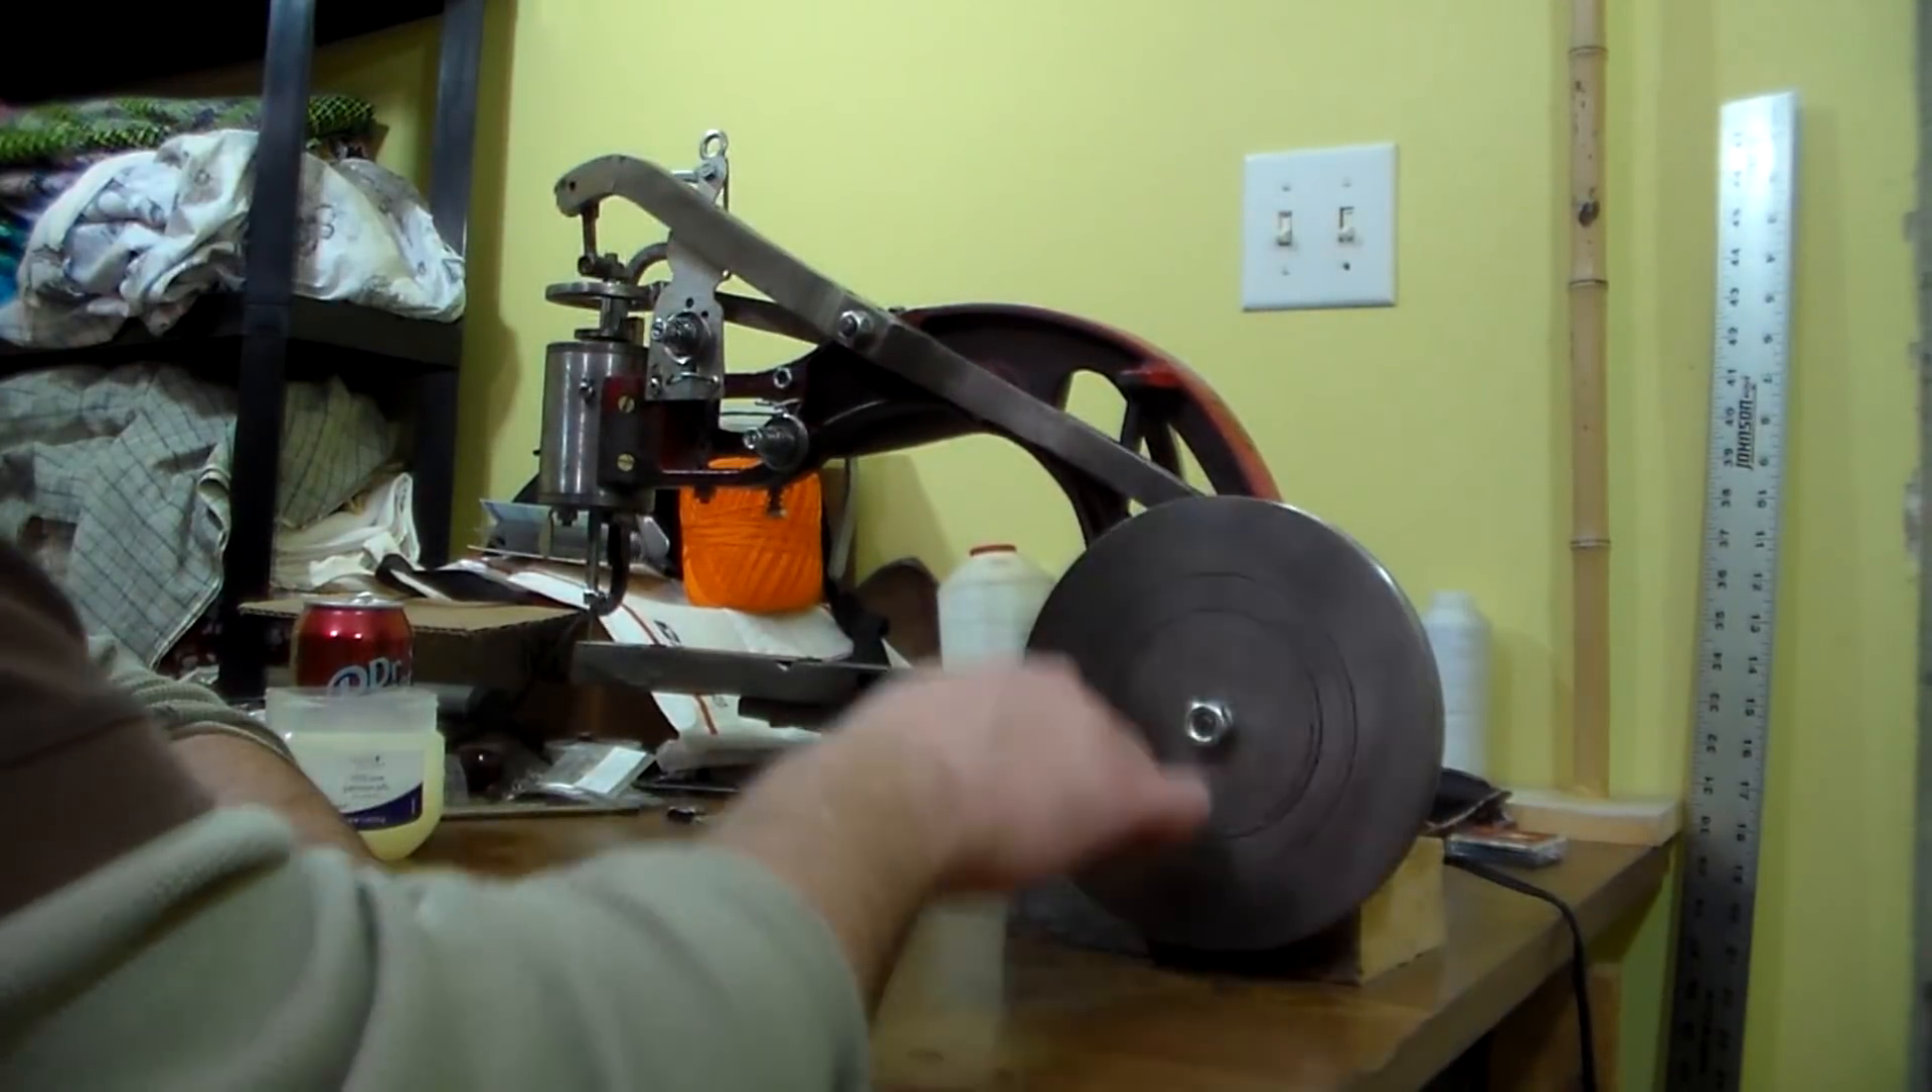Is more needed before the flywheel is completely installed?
No.